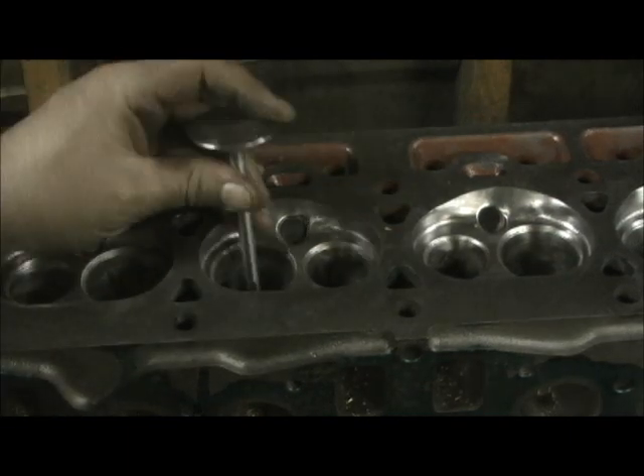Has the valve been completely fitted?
No.